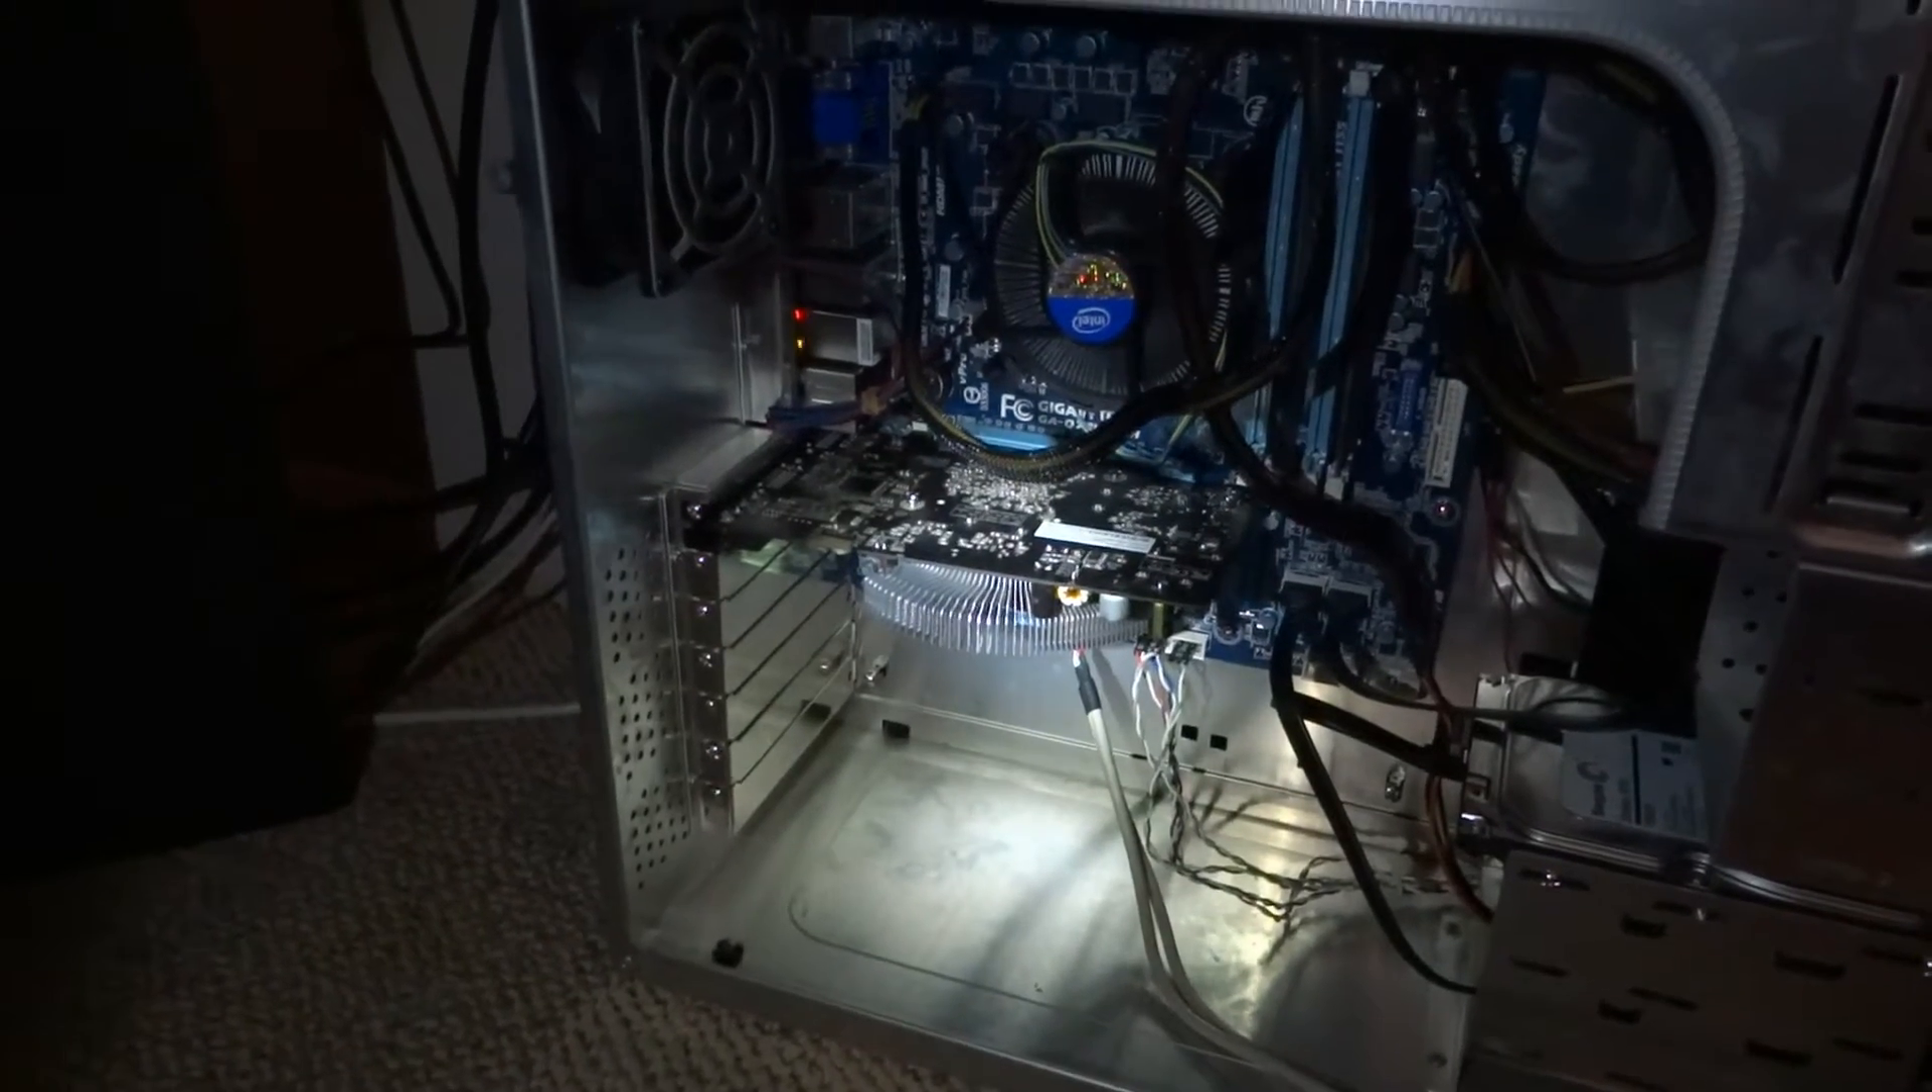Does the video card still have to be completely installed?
No.